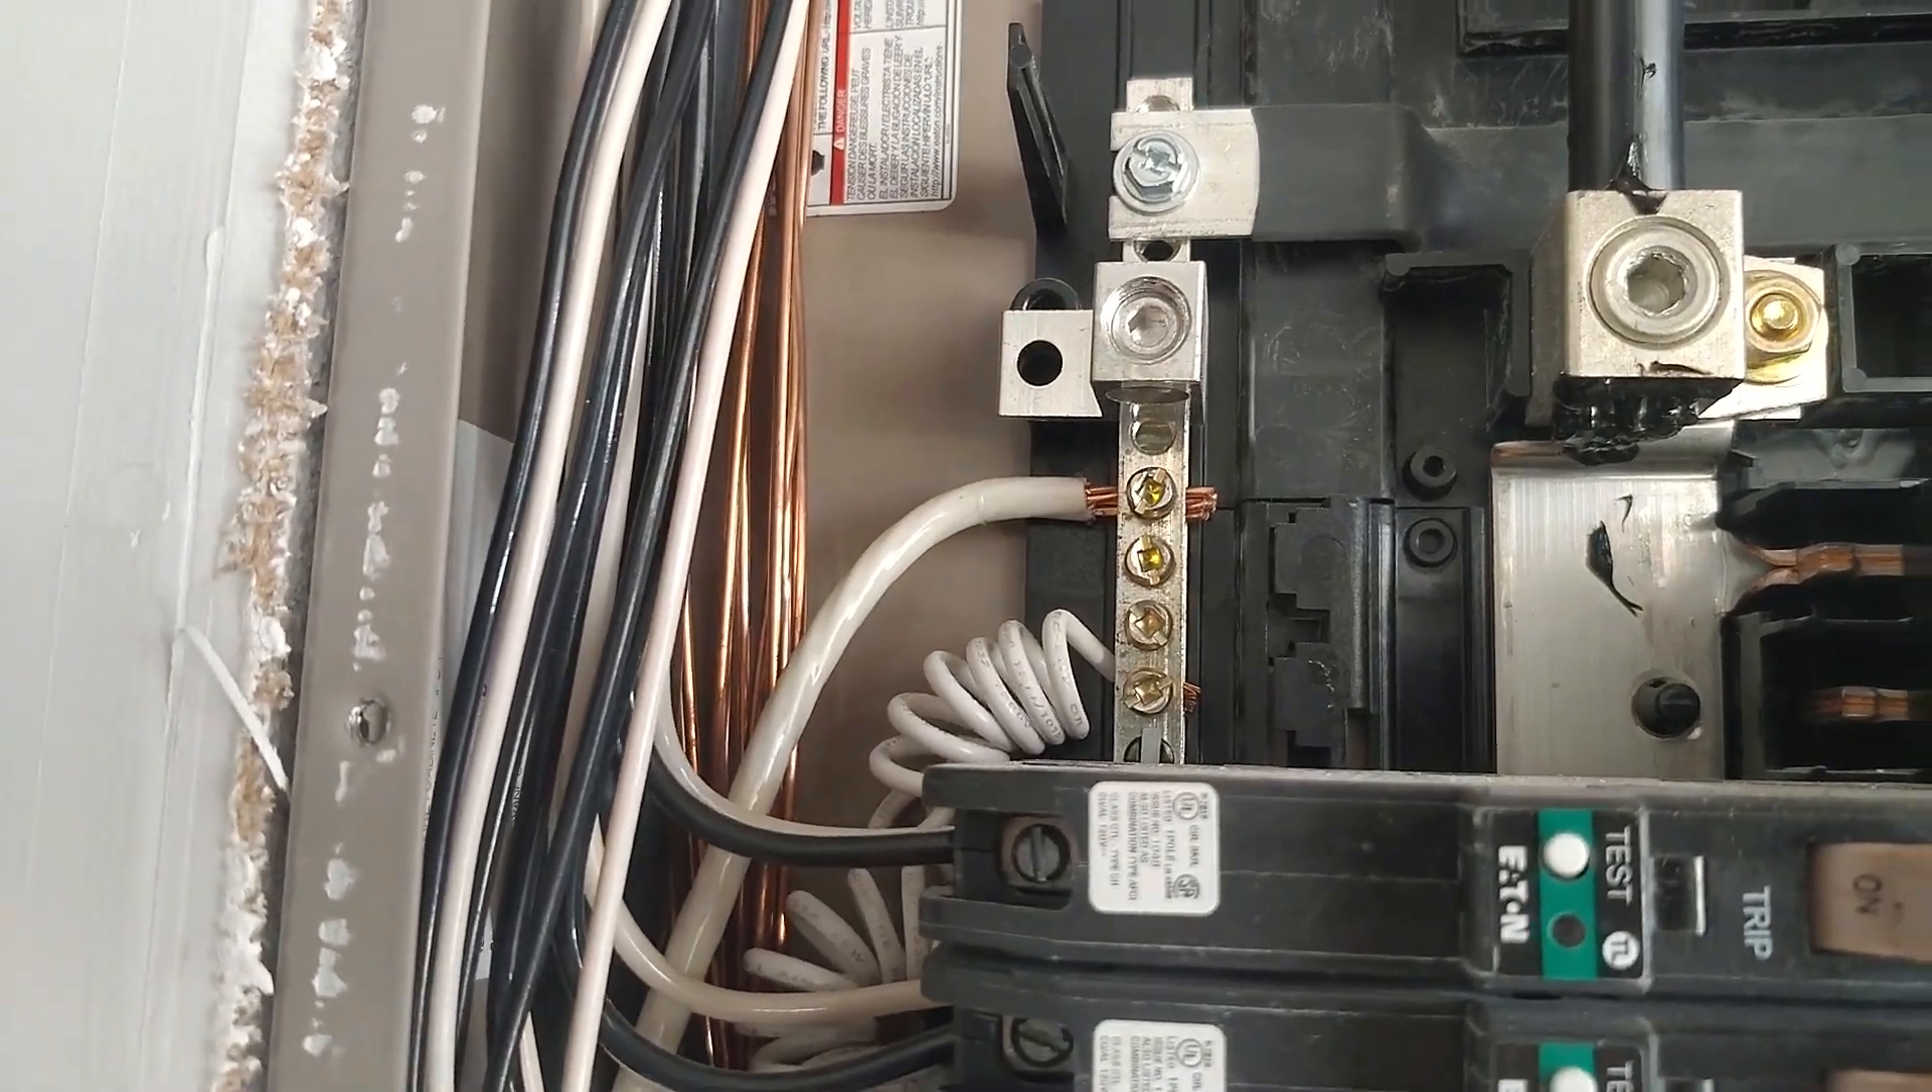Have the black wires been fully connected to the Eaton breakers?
Yes.